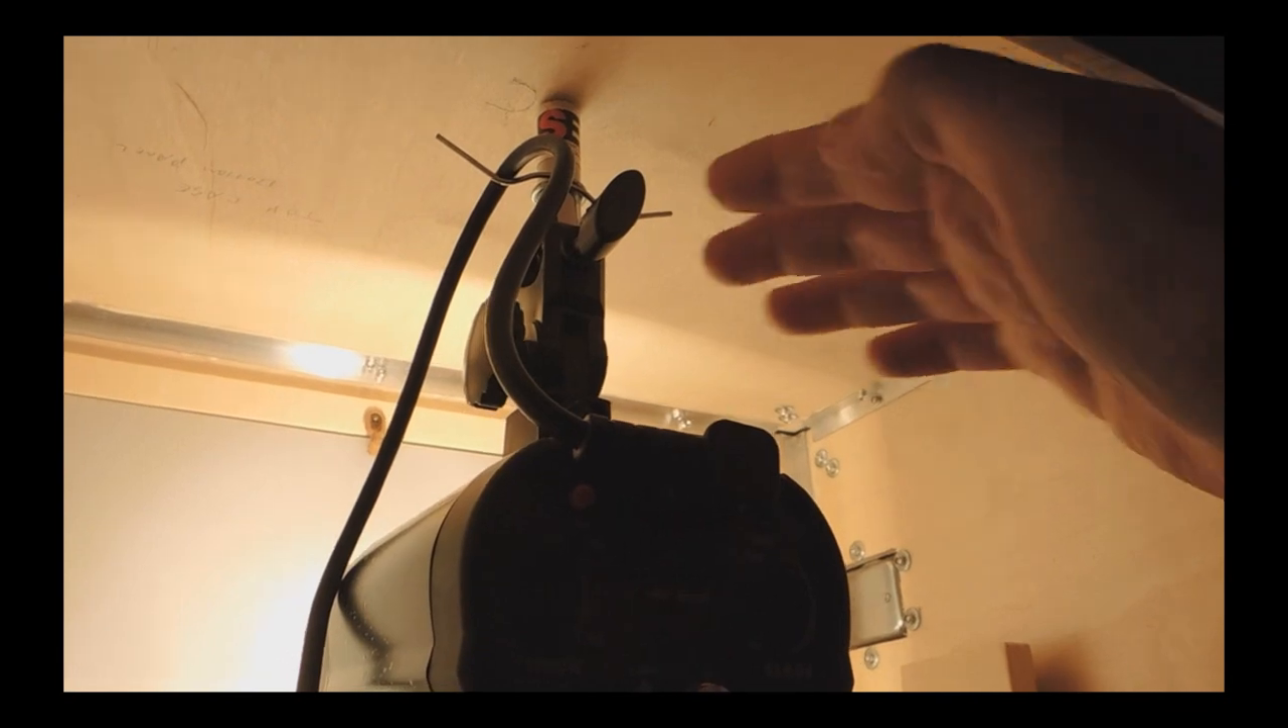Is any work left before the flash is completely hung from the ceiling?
No.